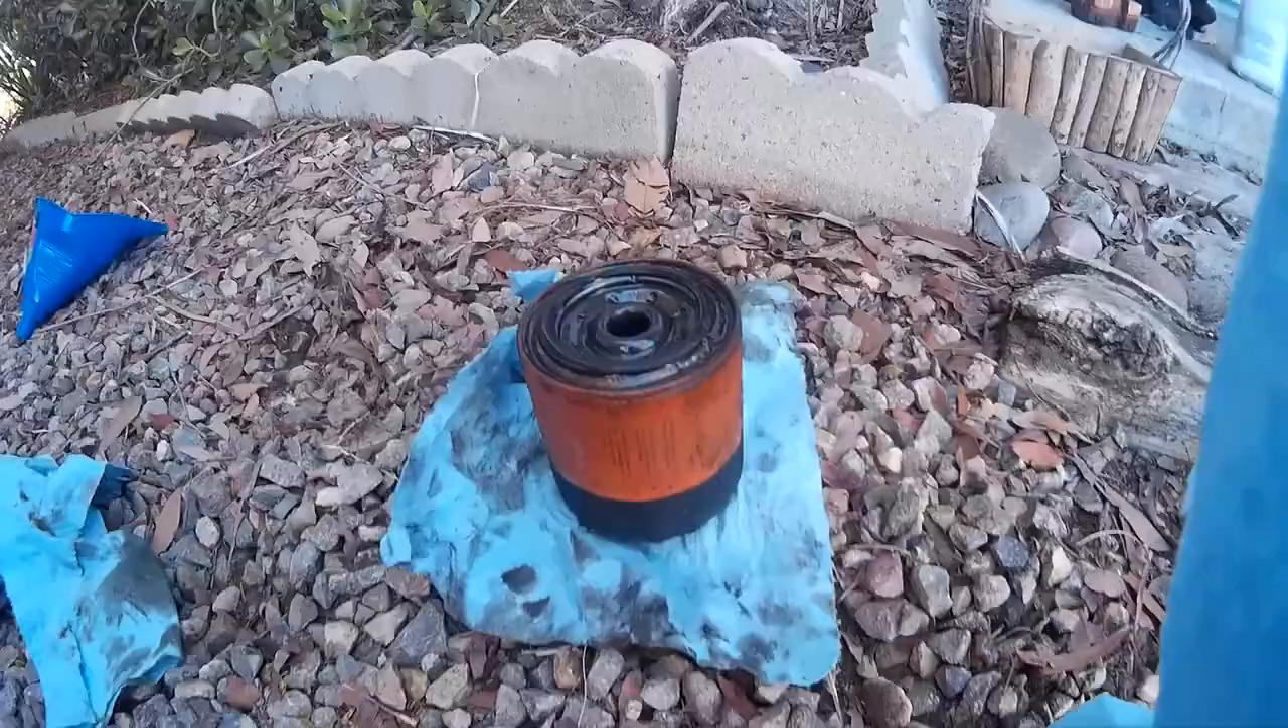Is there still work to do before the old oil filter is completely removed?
No.